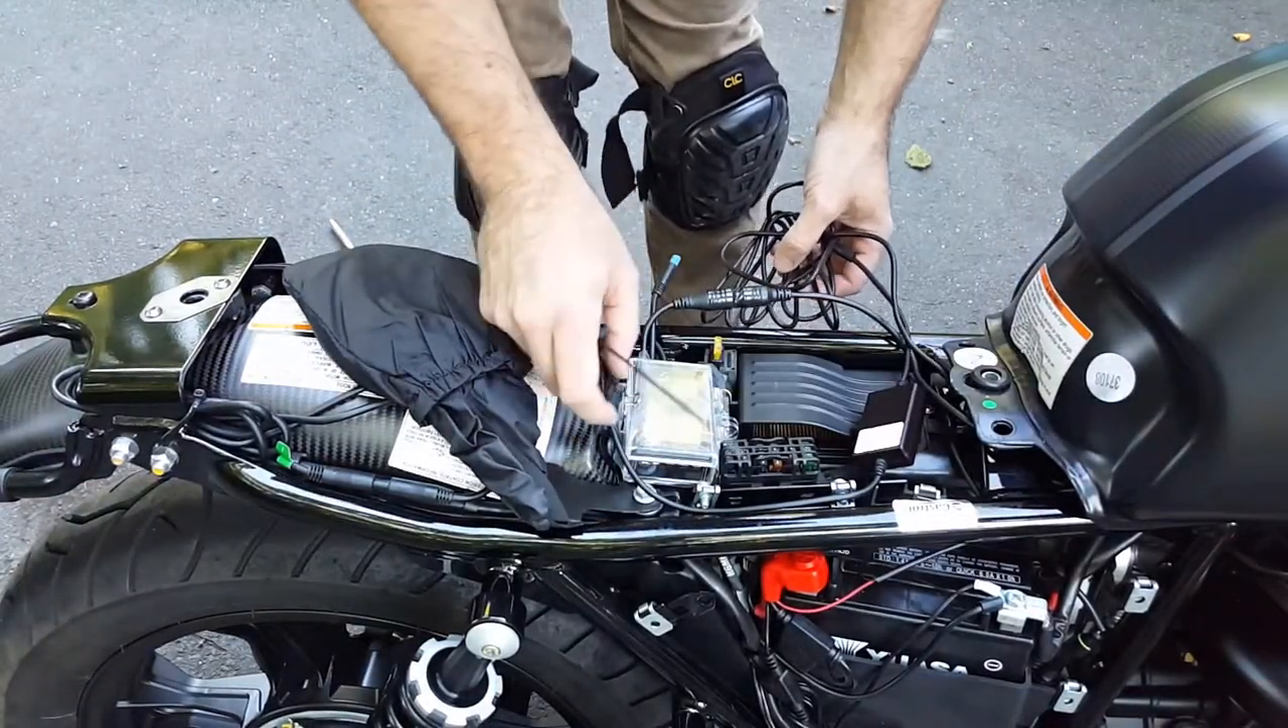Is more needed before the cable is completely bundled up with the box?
Yes.